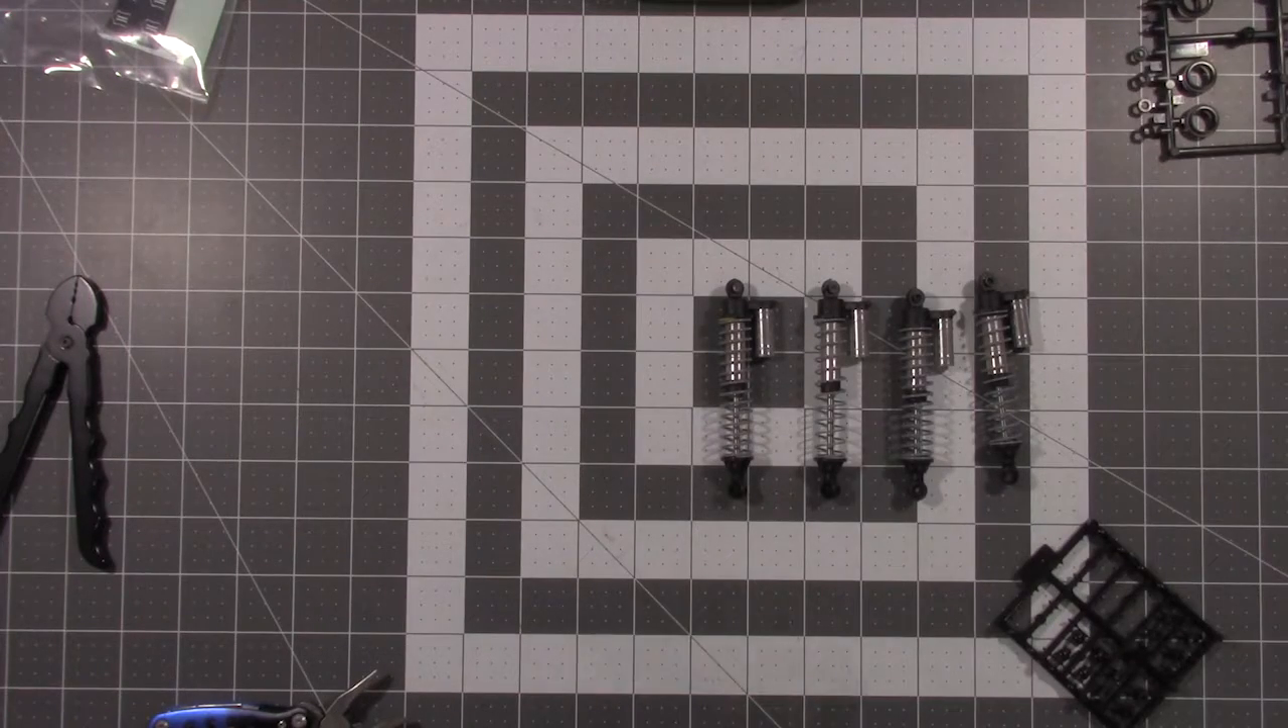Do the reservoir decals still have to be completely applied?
Yes.